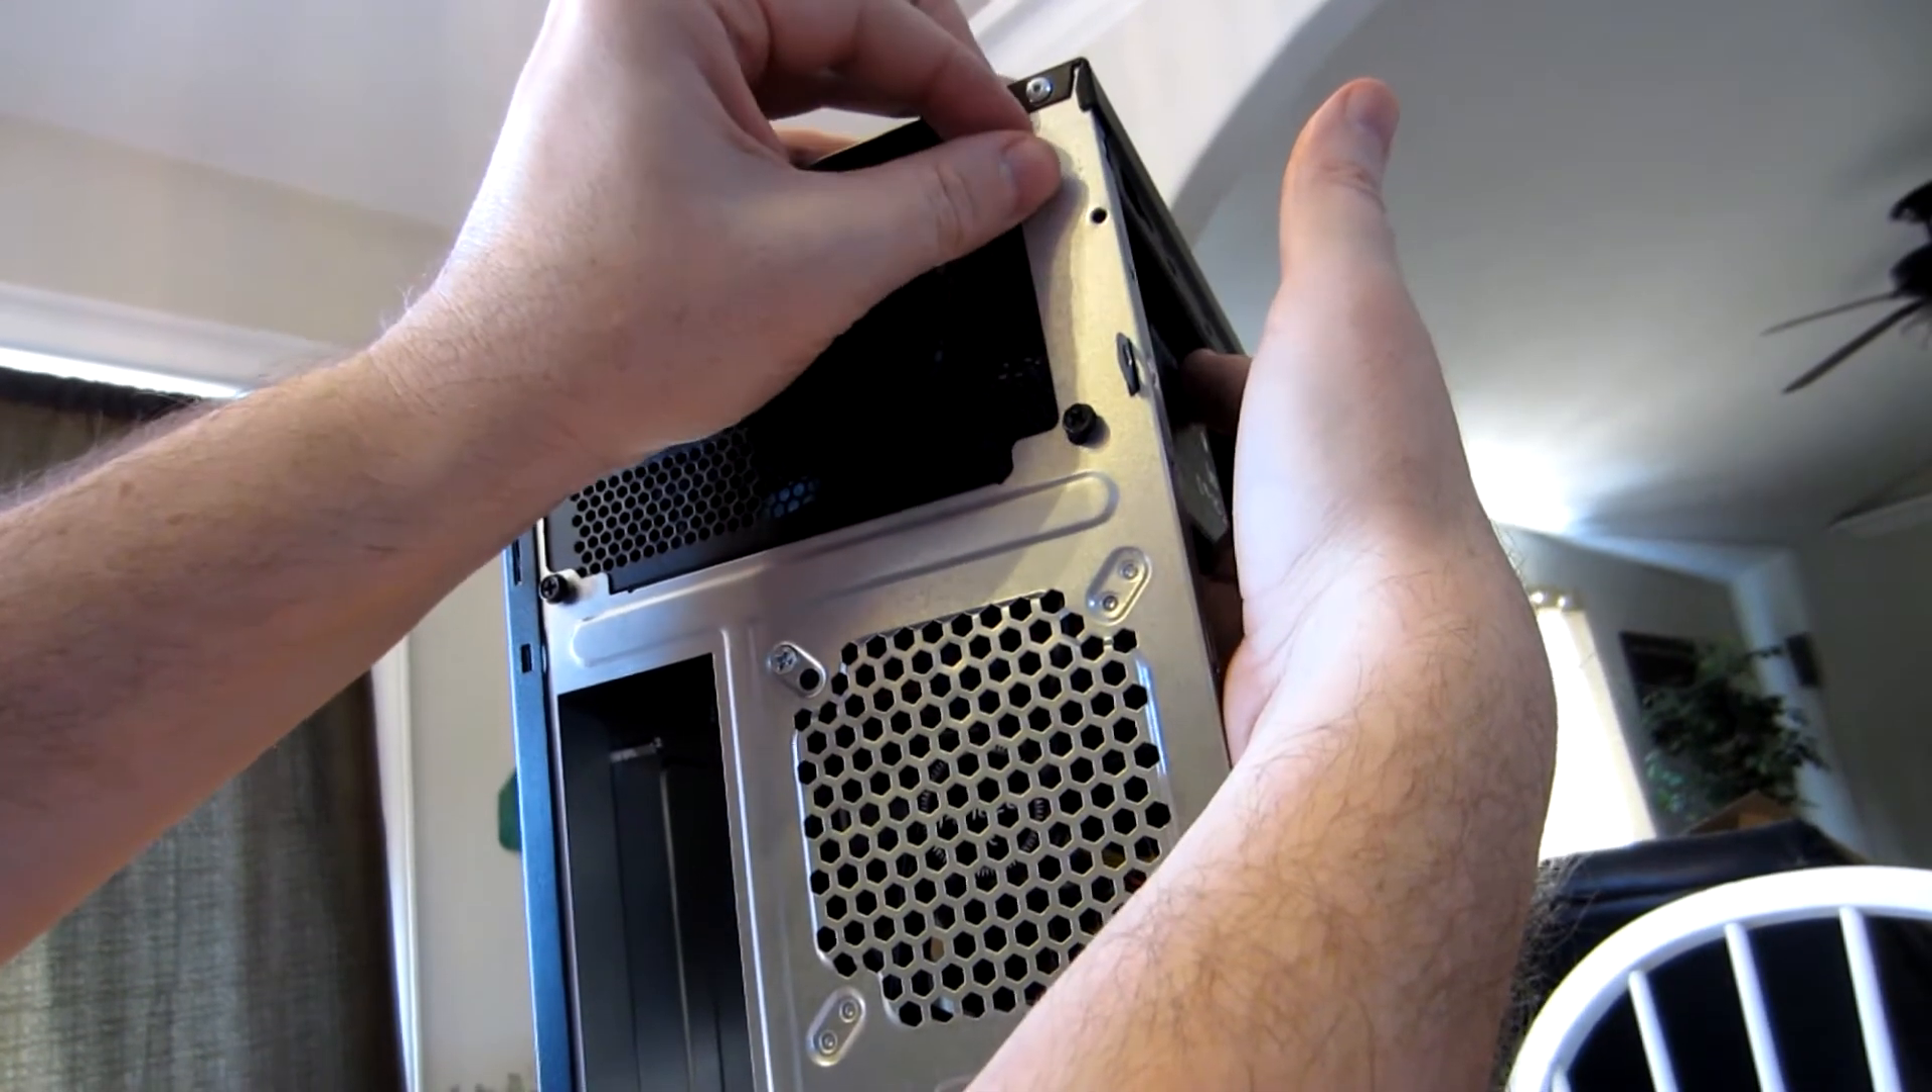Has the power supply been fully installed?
No.